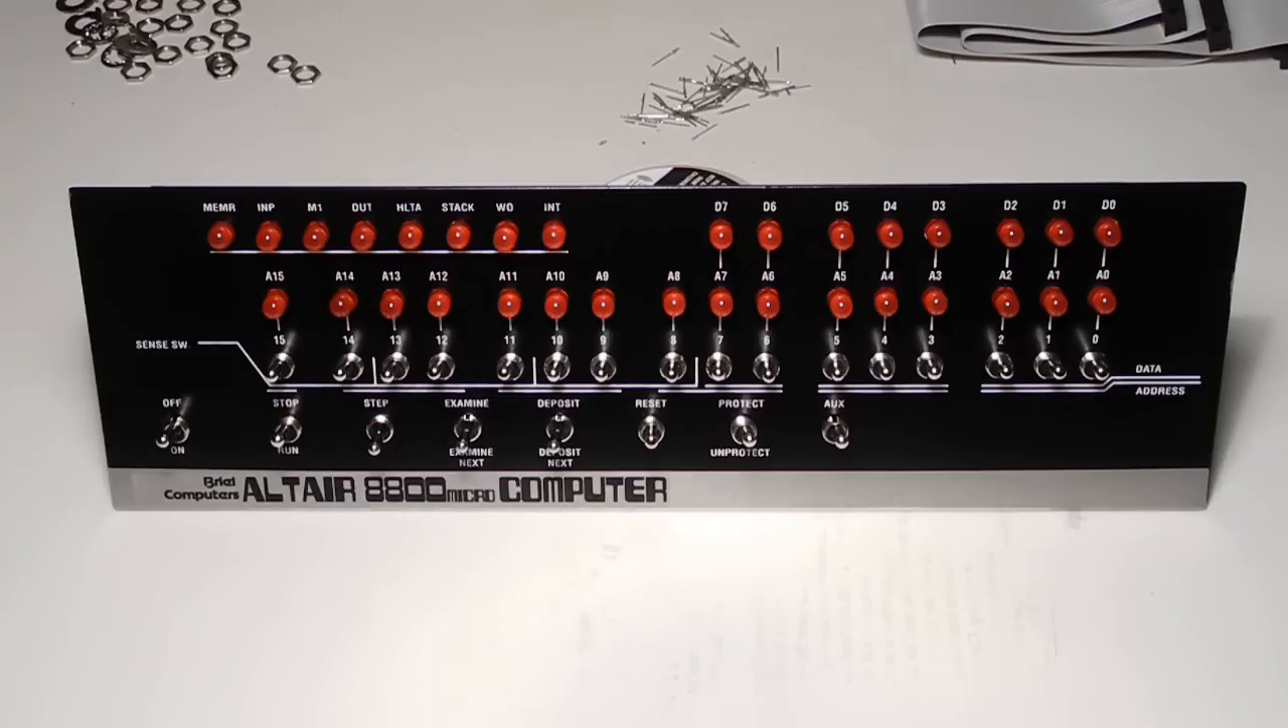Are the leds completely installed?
Yes.